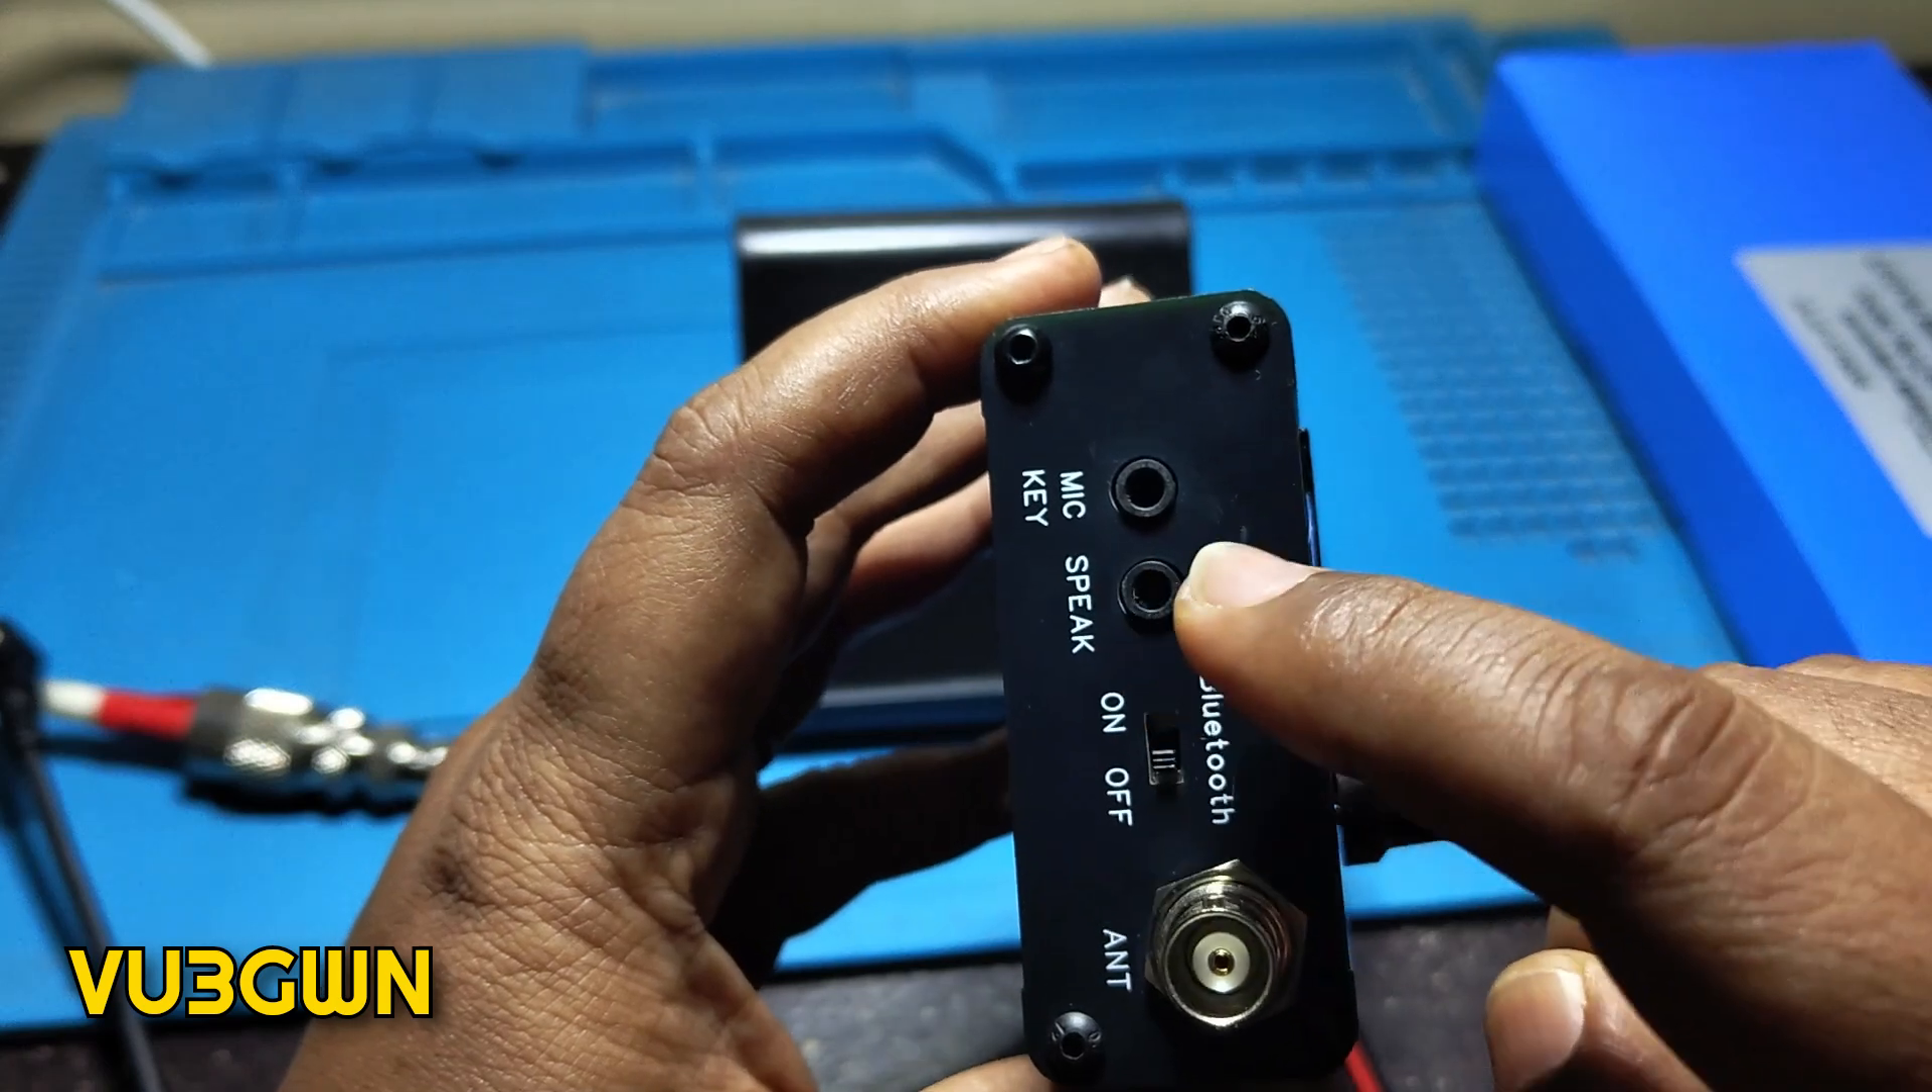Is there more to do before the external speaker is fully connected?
Yes.